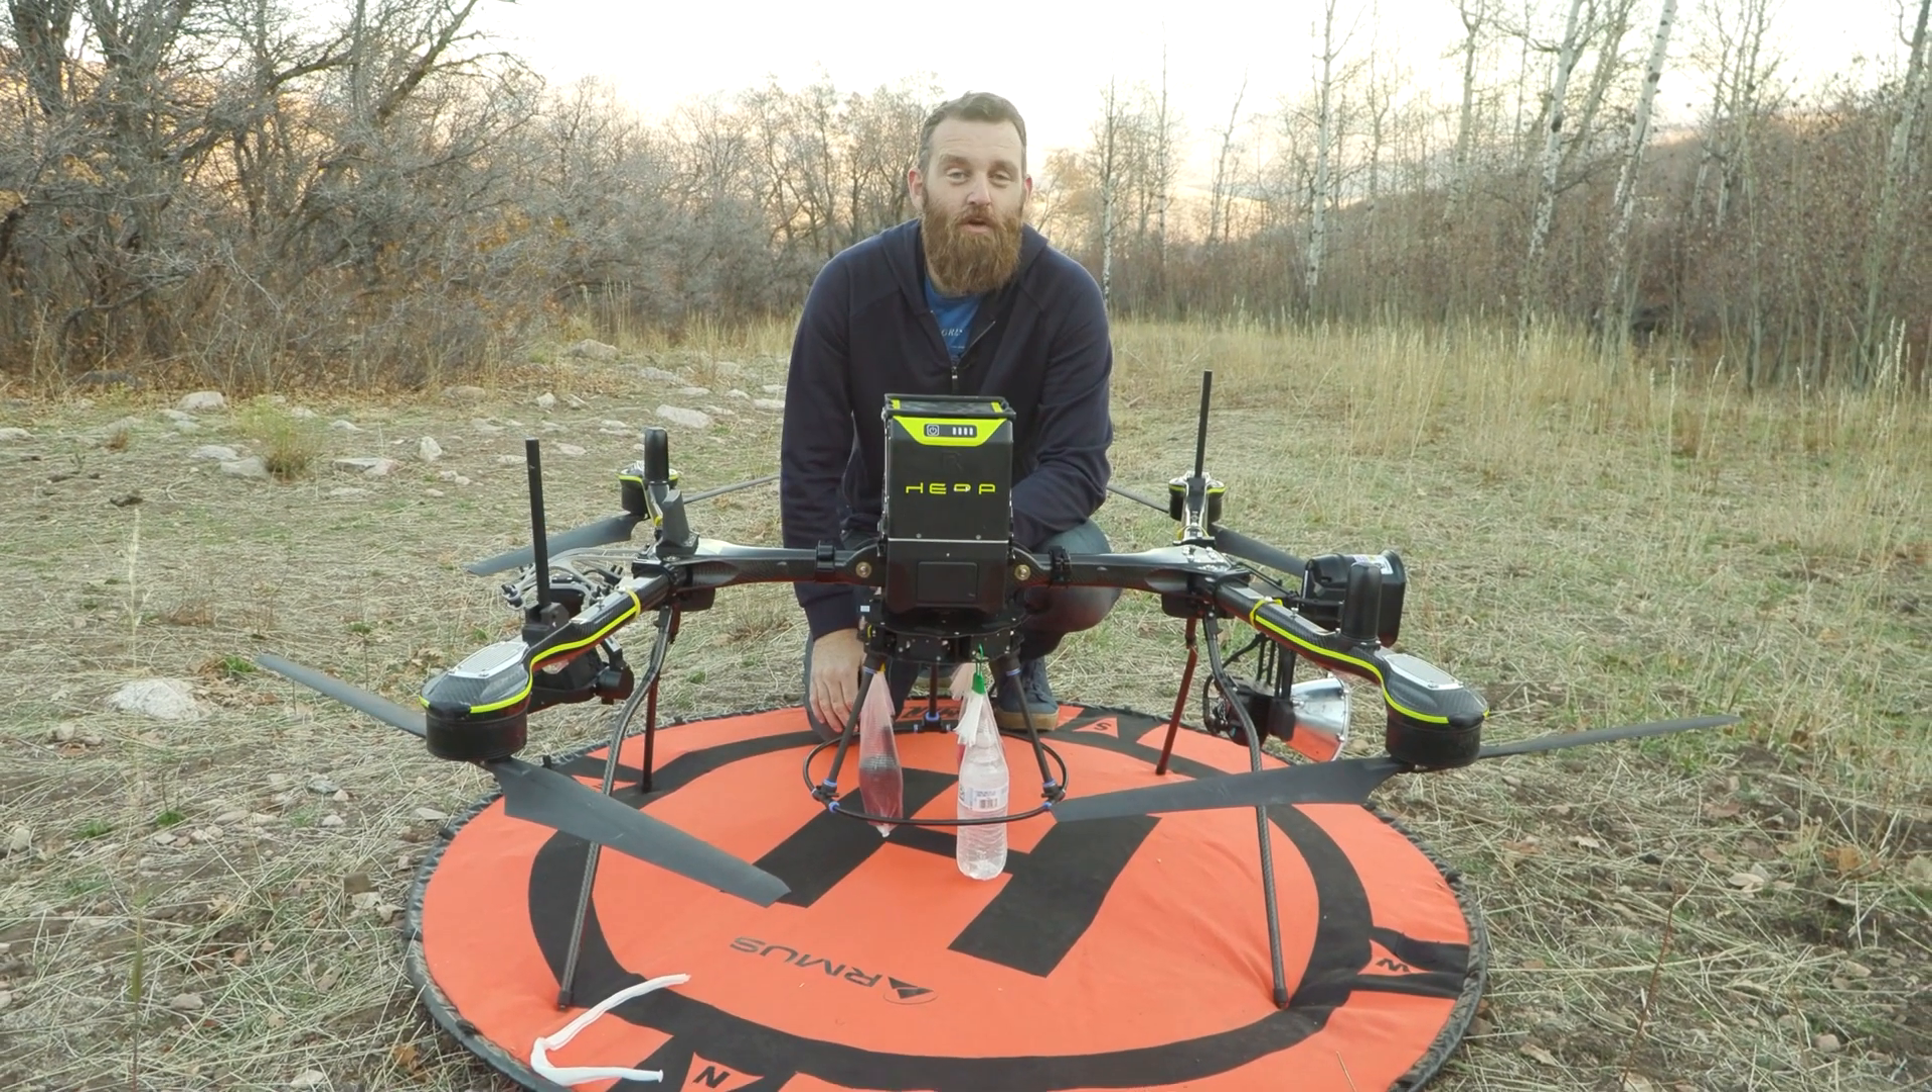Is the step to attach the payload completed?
Yes.